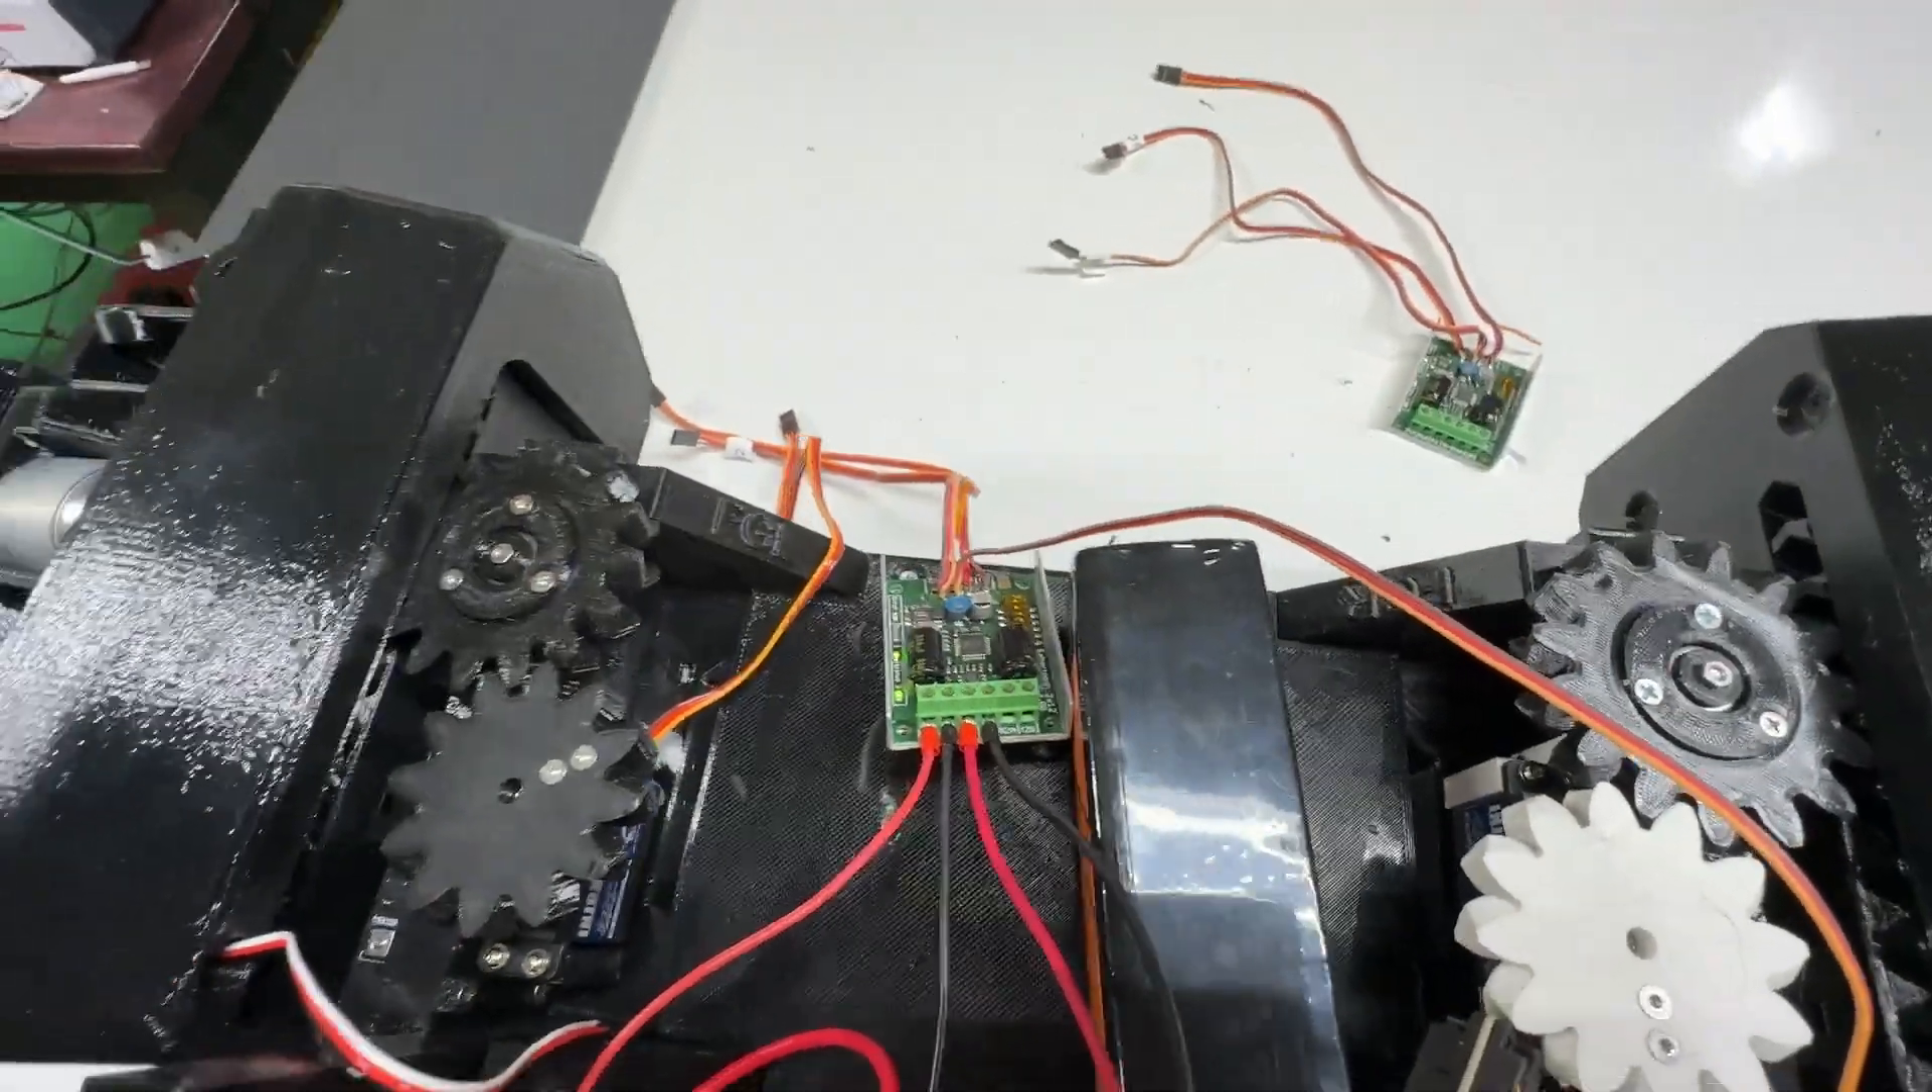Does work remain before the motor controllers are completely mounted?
Yes.